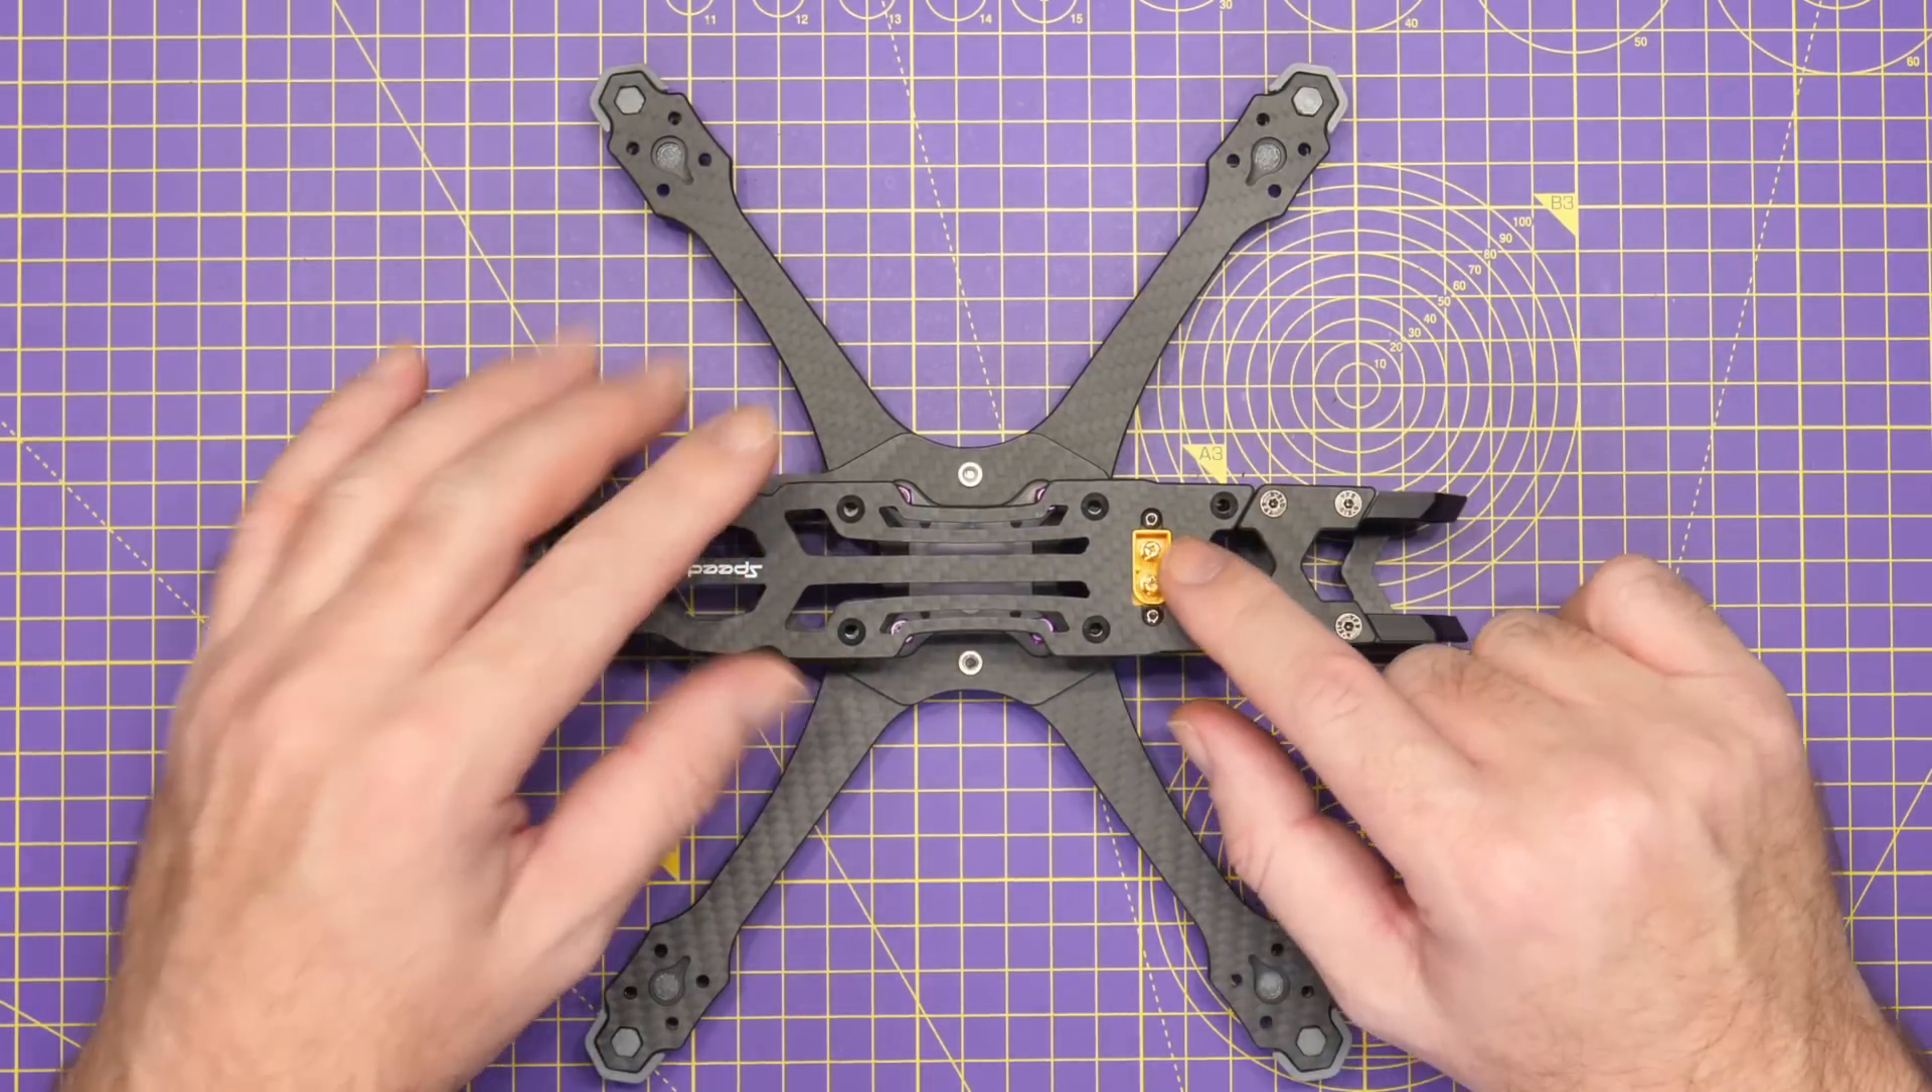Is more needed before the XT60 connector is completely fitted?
No.